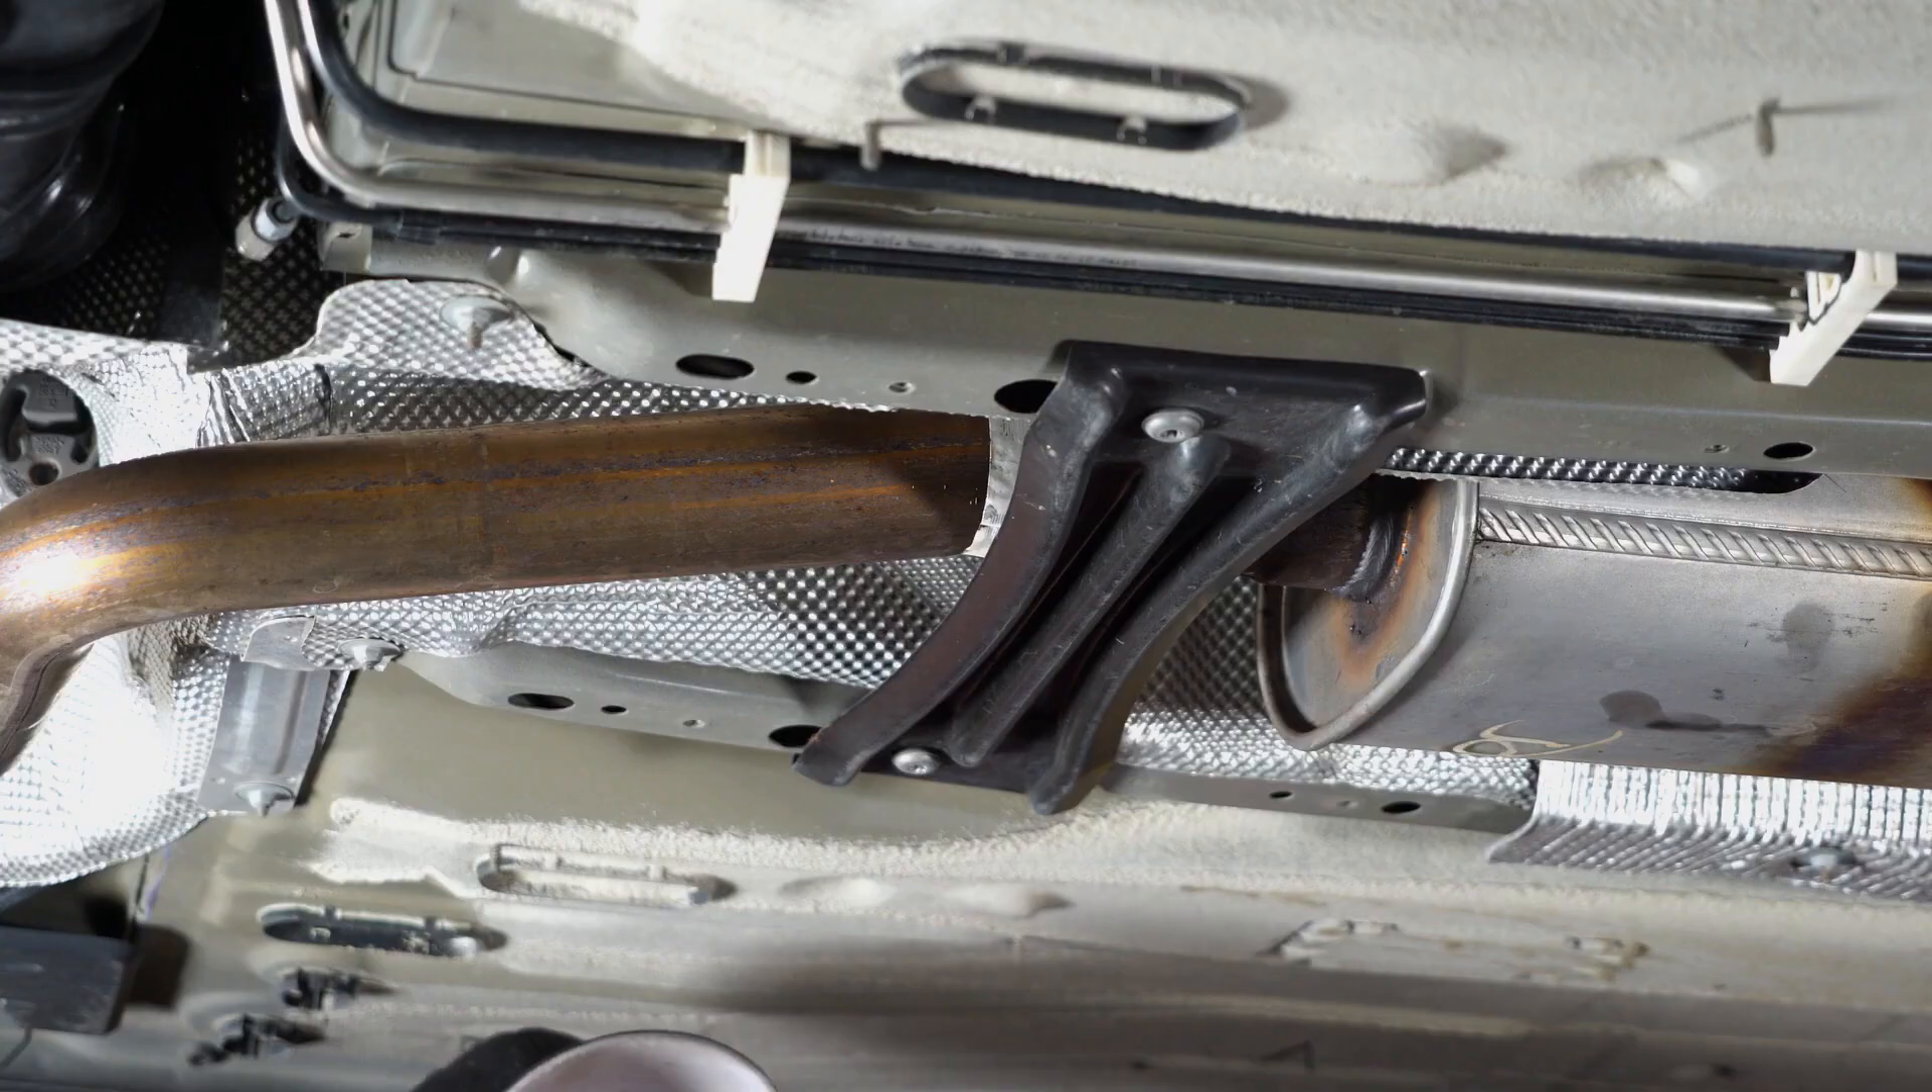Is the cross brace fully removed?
No.